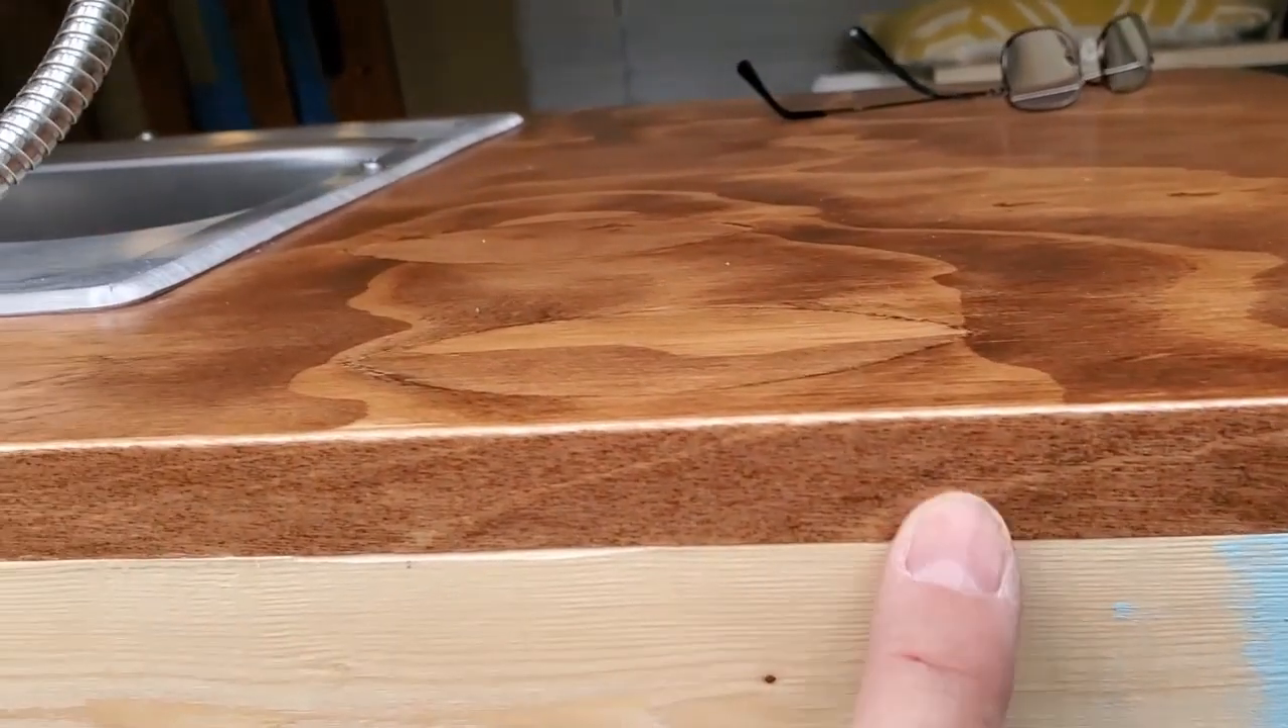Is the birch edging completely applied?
Yes.